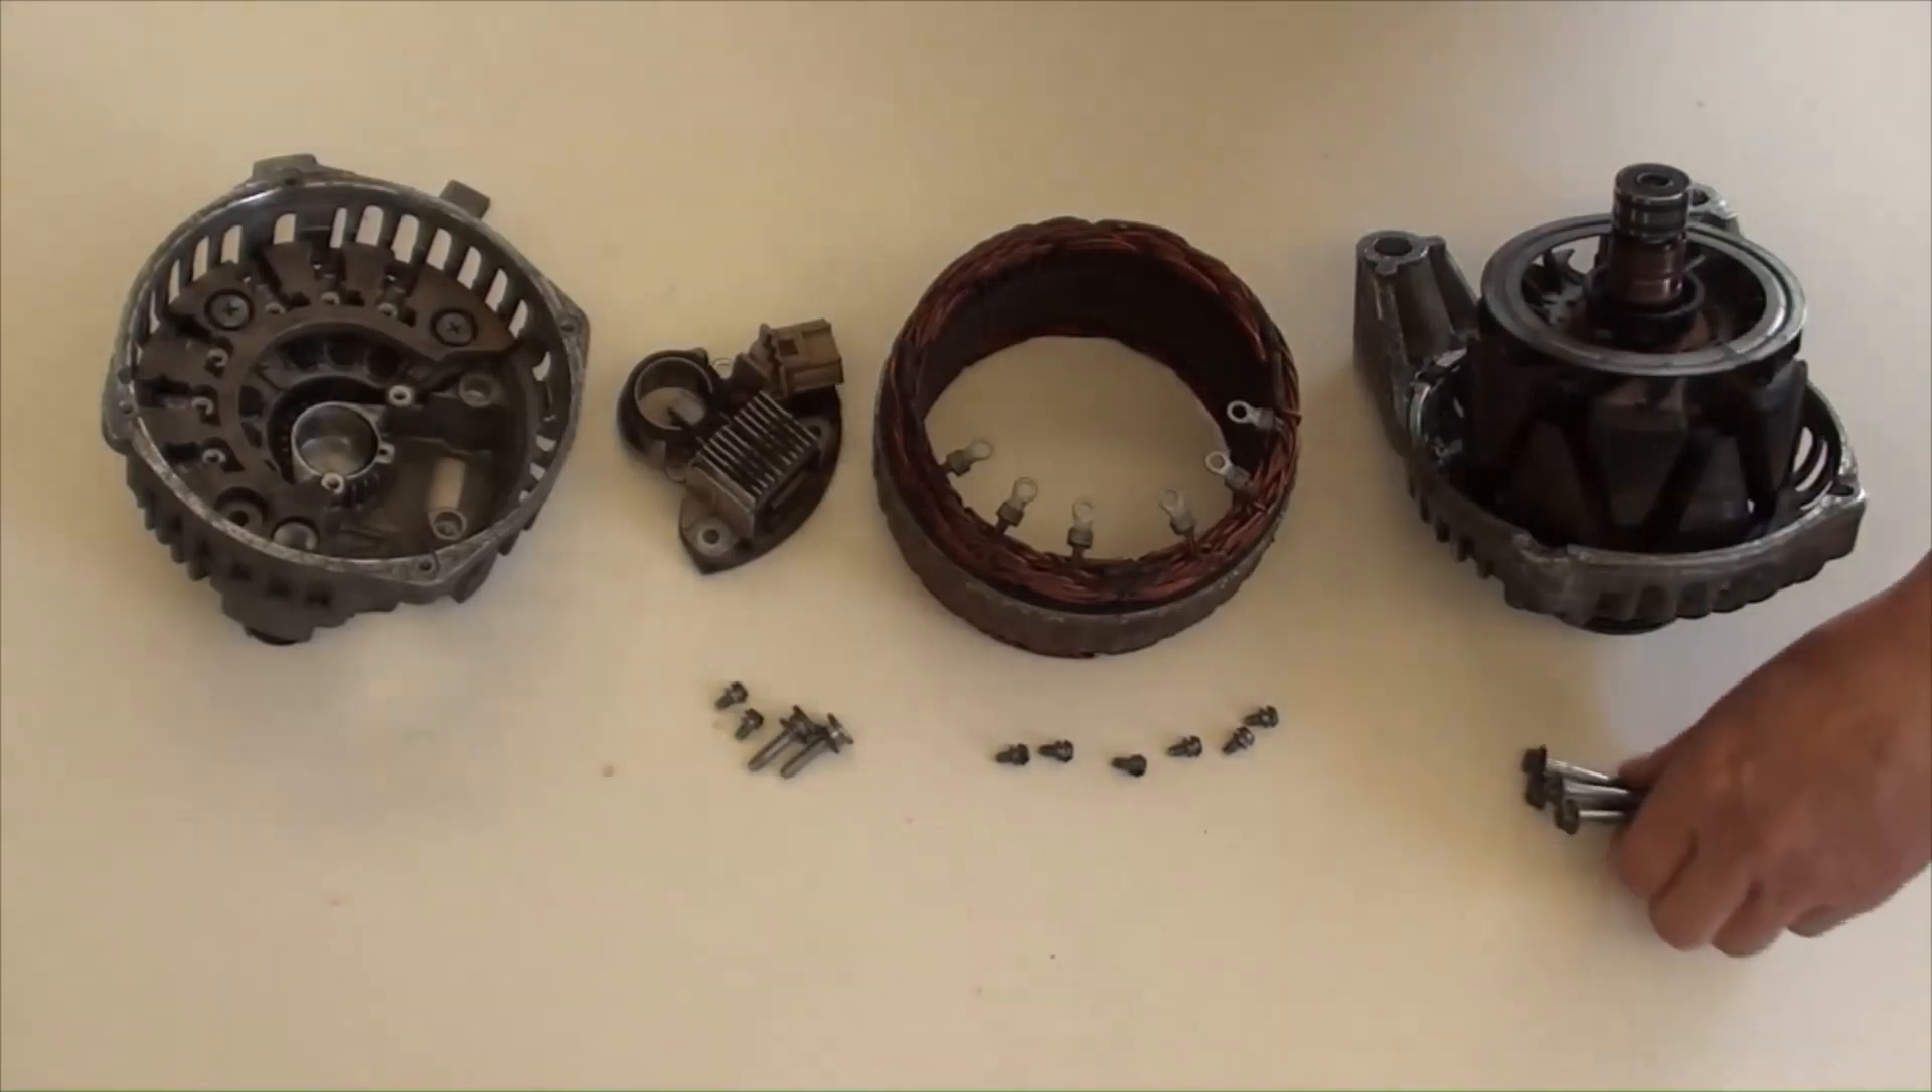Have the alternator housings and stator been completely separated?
Yes.